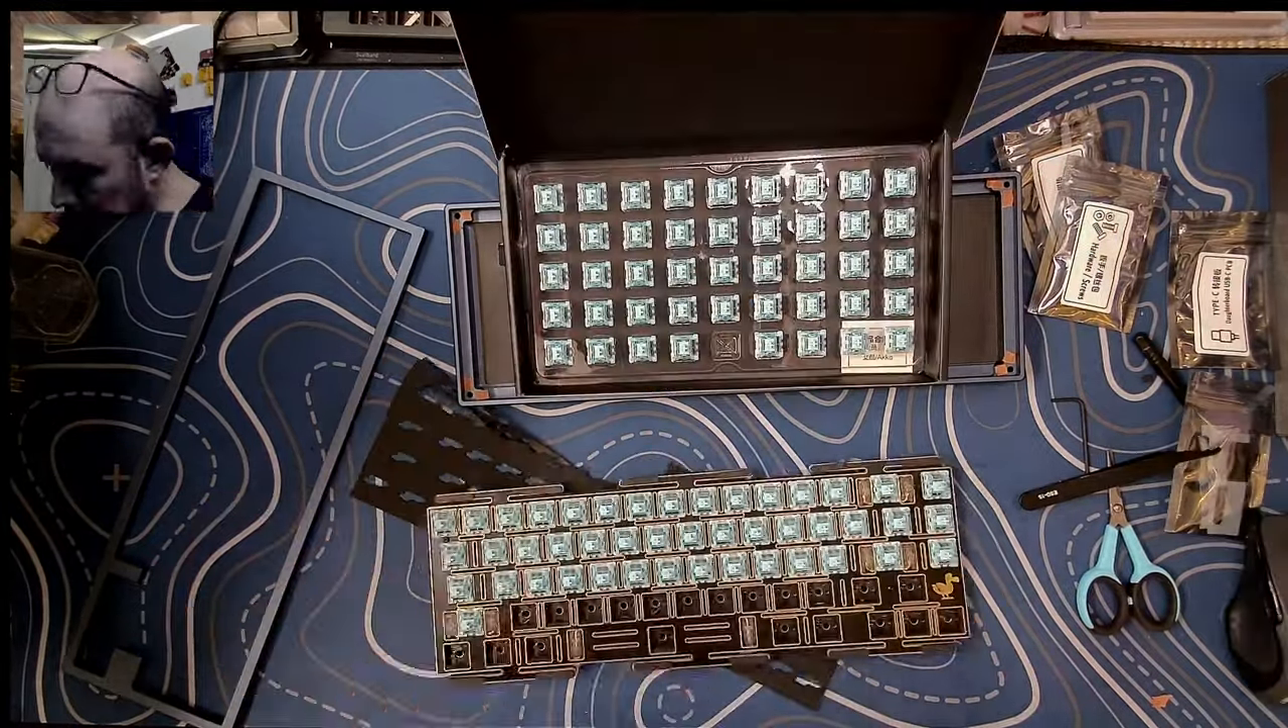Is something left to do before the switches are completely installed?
Yes.